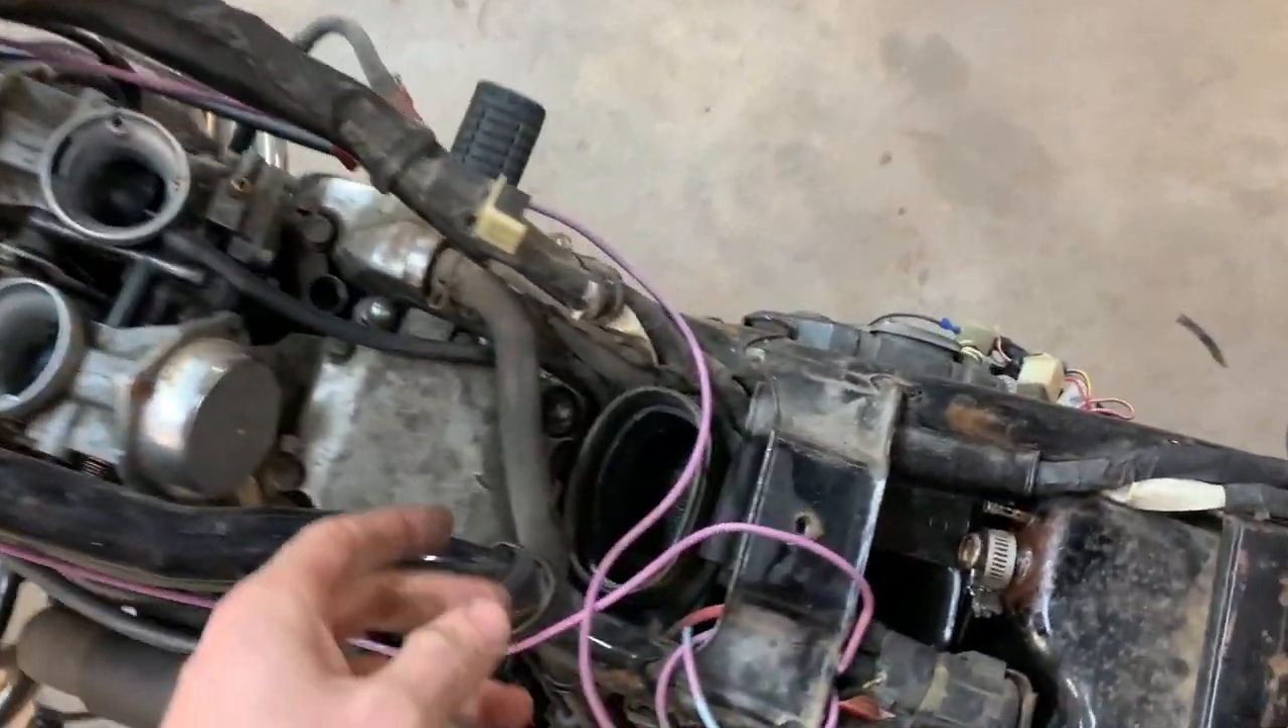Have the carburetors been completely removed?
No.